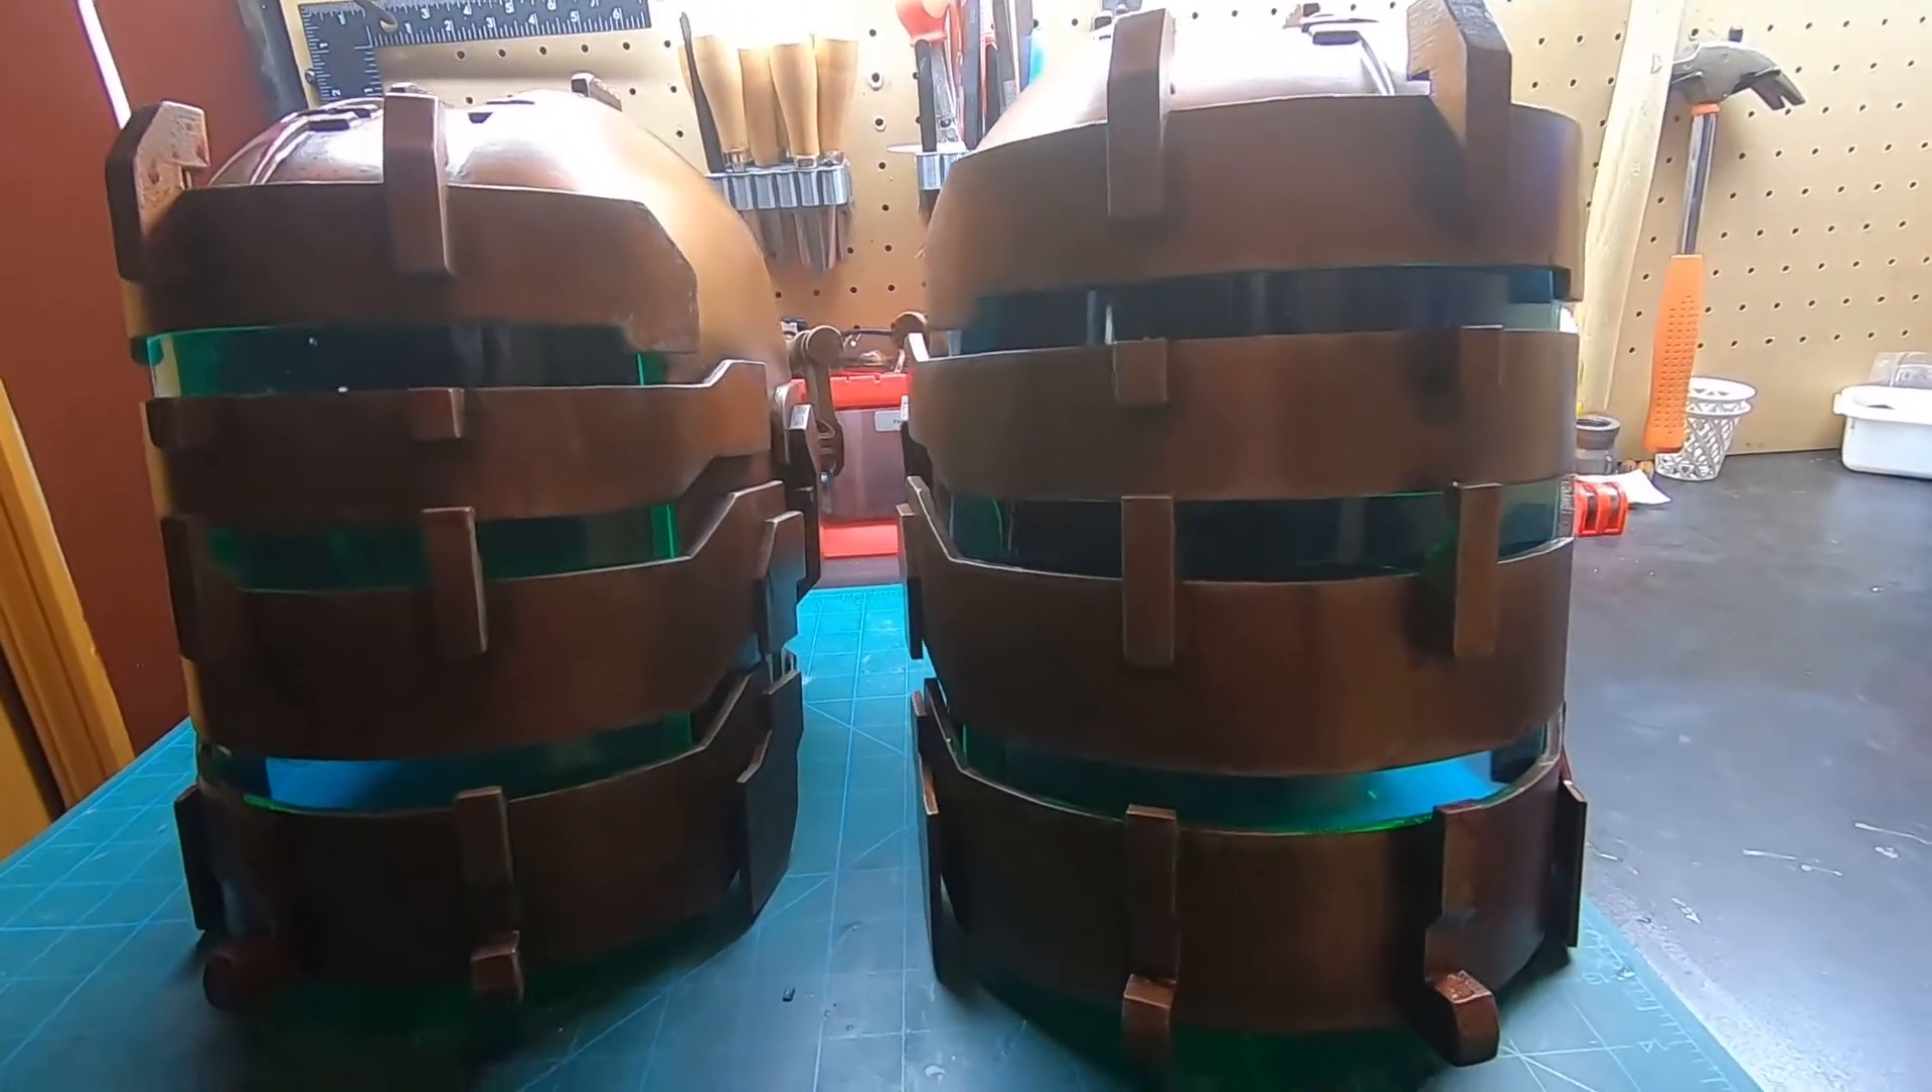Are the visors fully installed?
Yes.